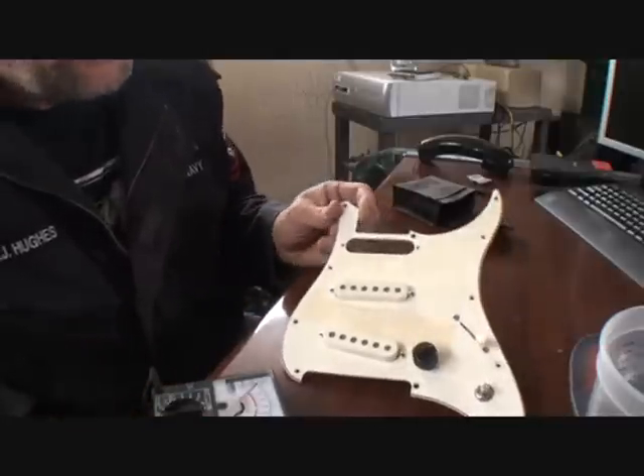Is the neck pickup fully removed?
Yes.